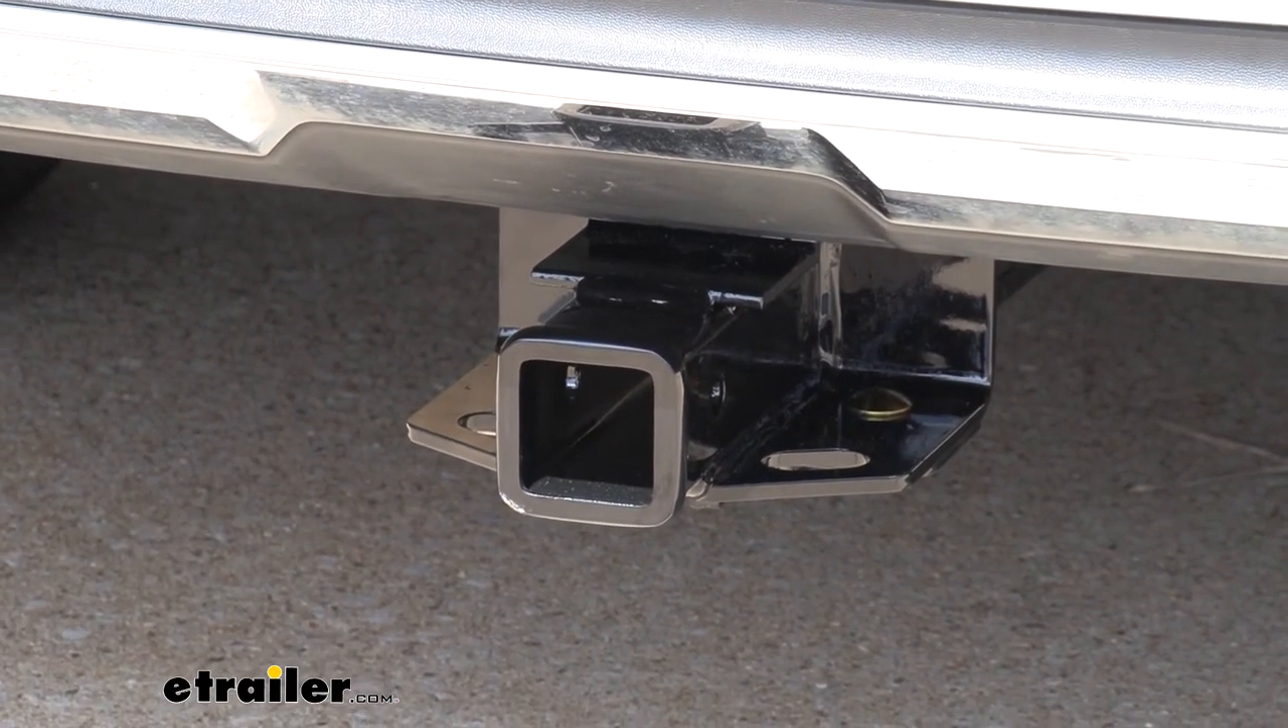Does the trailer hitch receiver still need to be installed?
No.